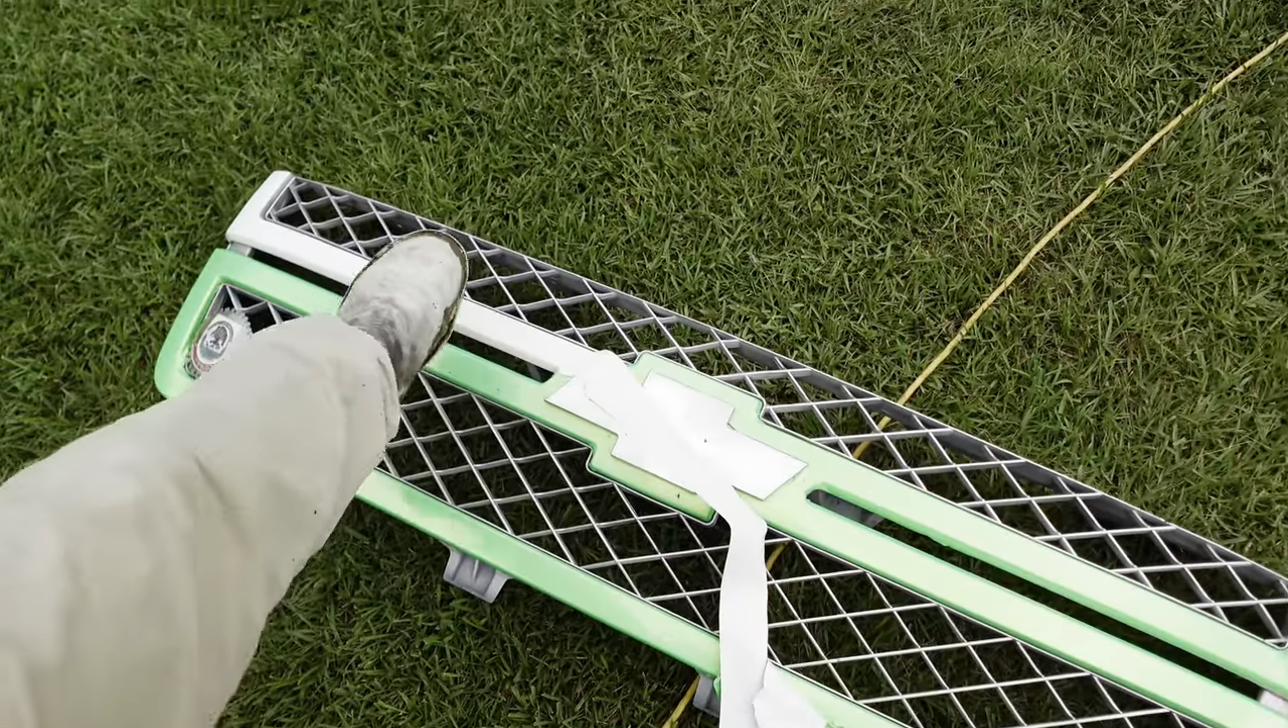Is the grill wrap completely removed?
No.